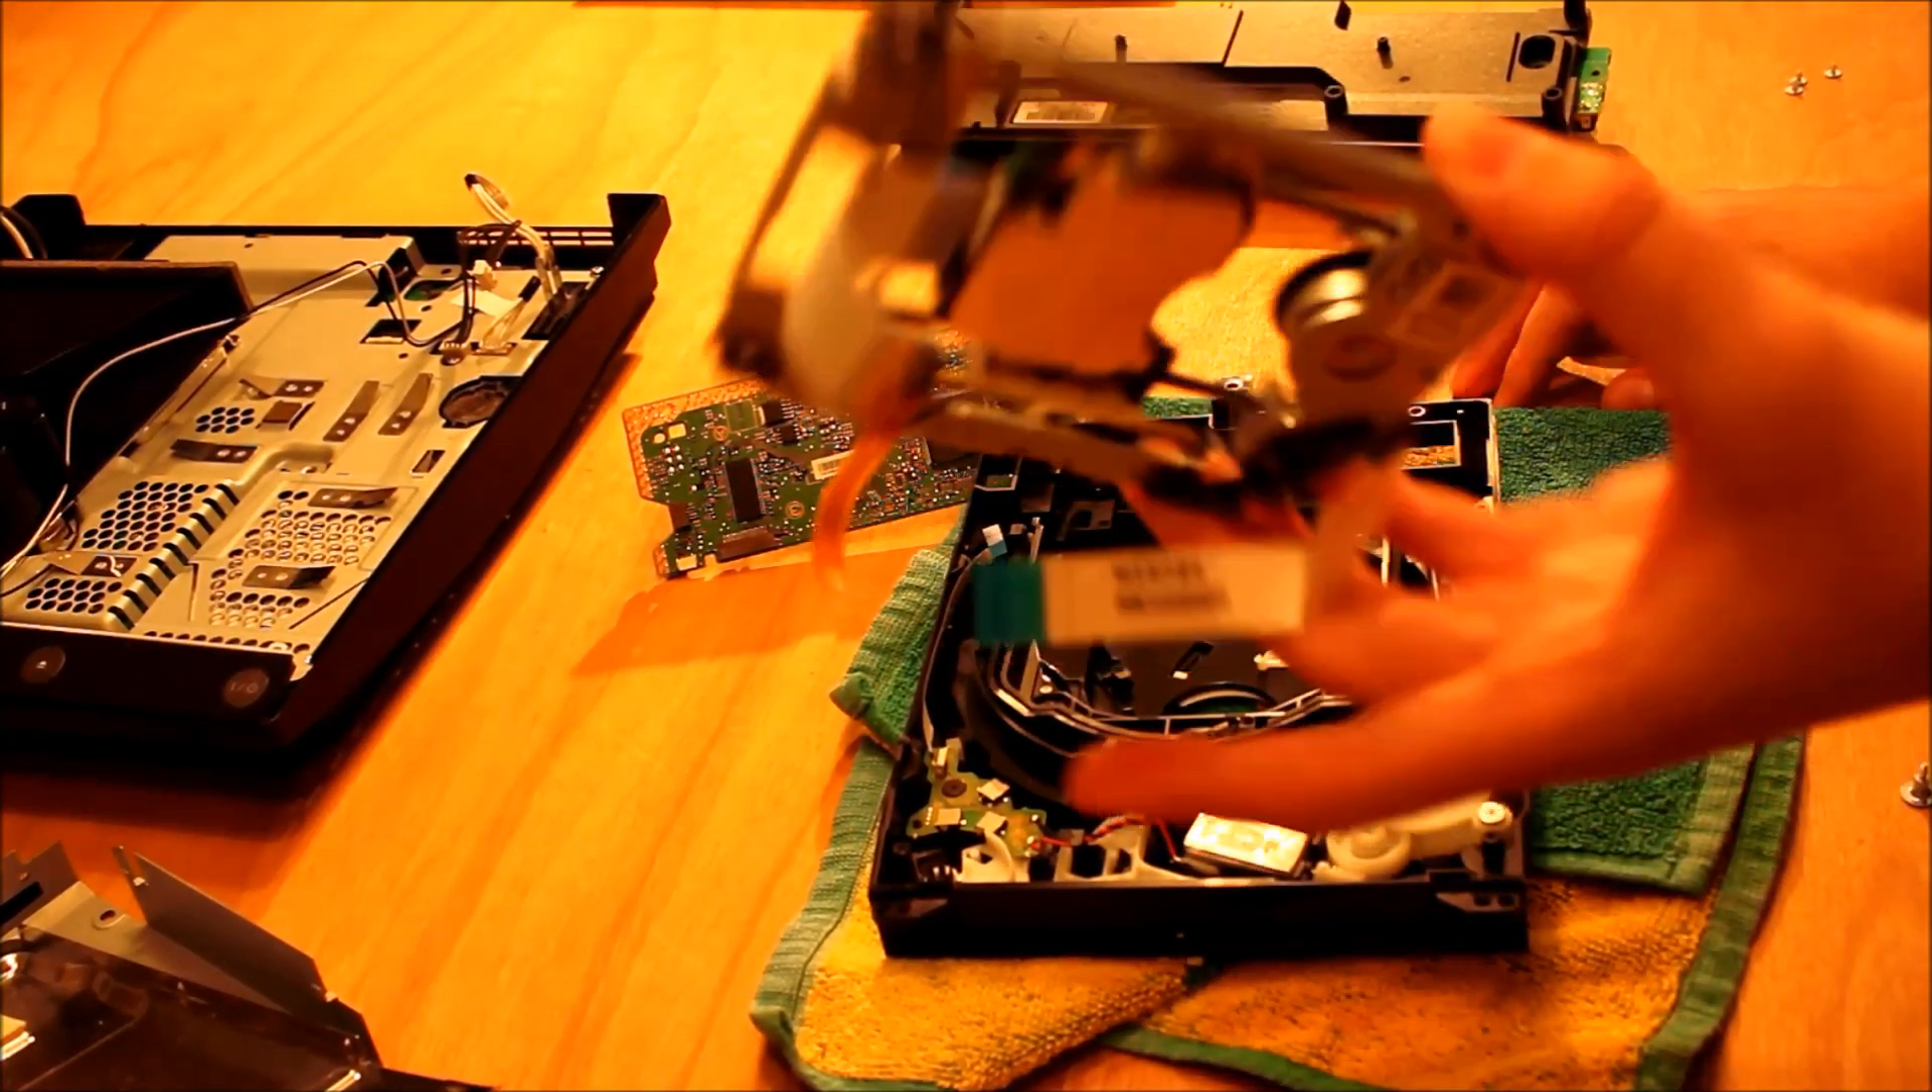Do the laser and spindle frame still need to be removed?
No.